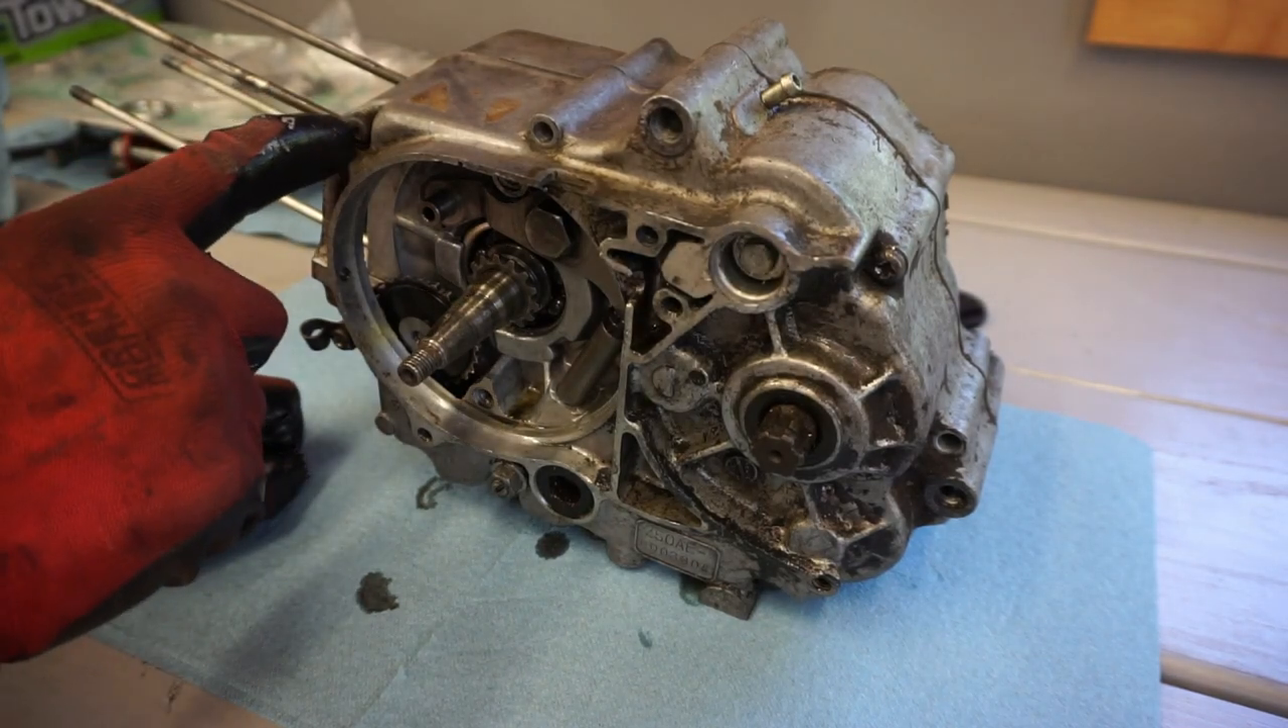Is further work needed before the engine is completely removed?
No.